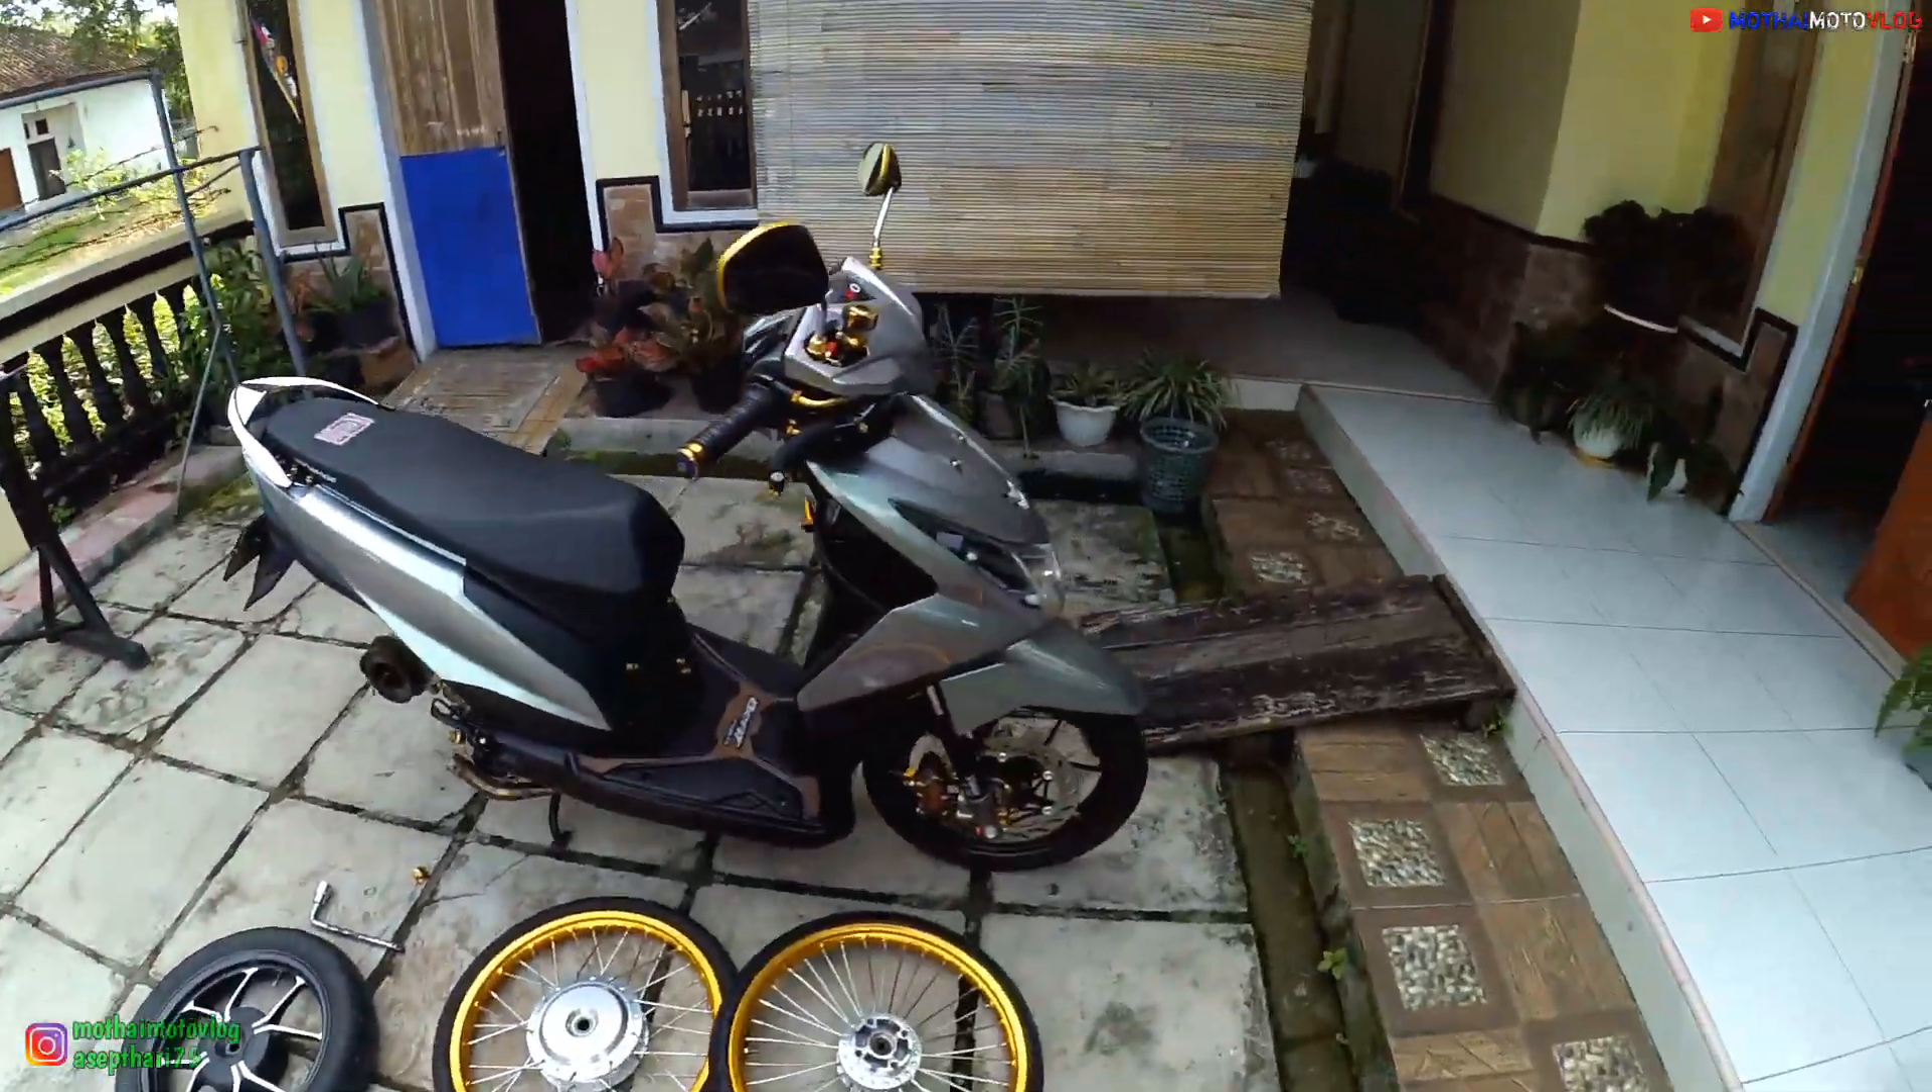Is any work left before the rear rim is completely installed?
Yes.